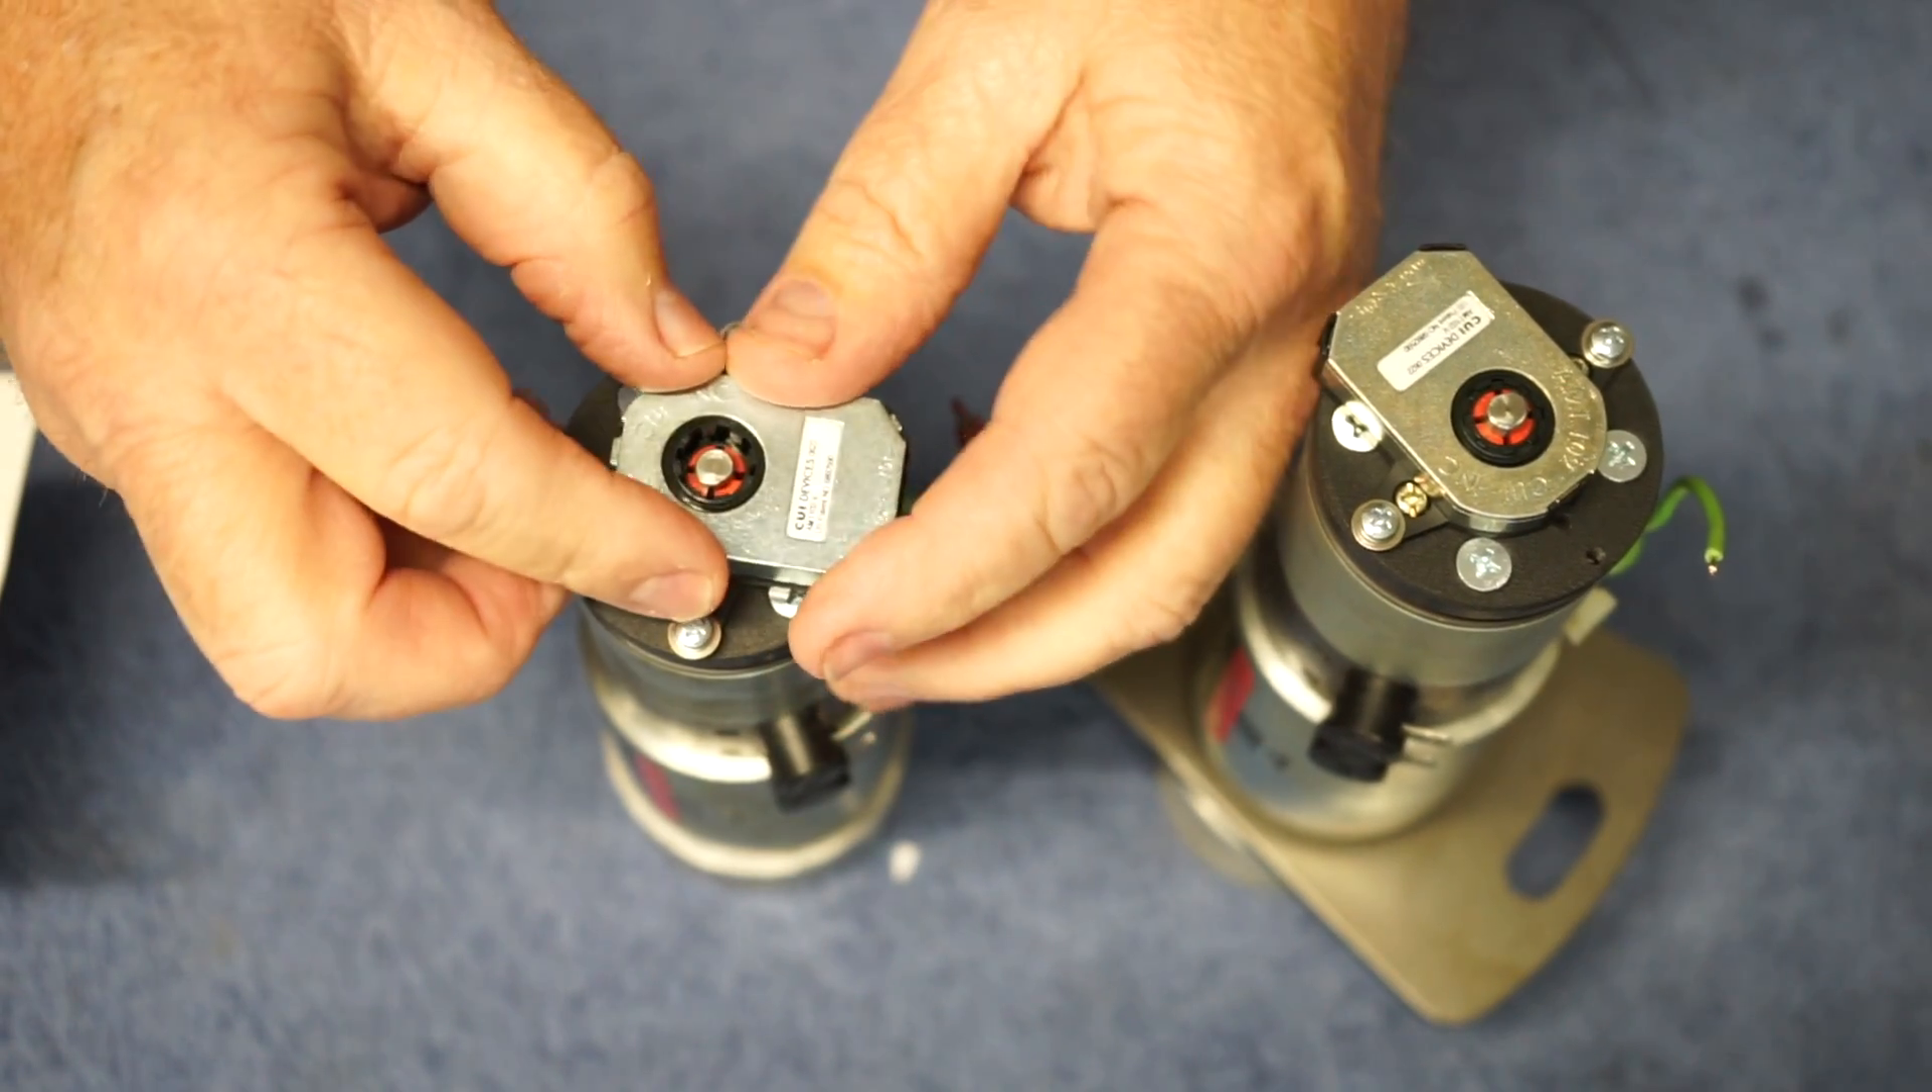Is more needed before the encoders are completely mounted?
Yes.